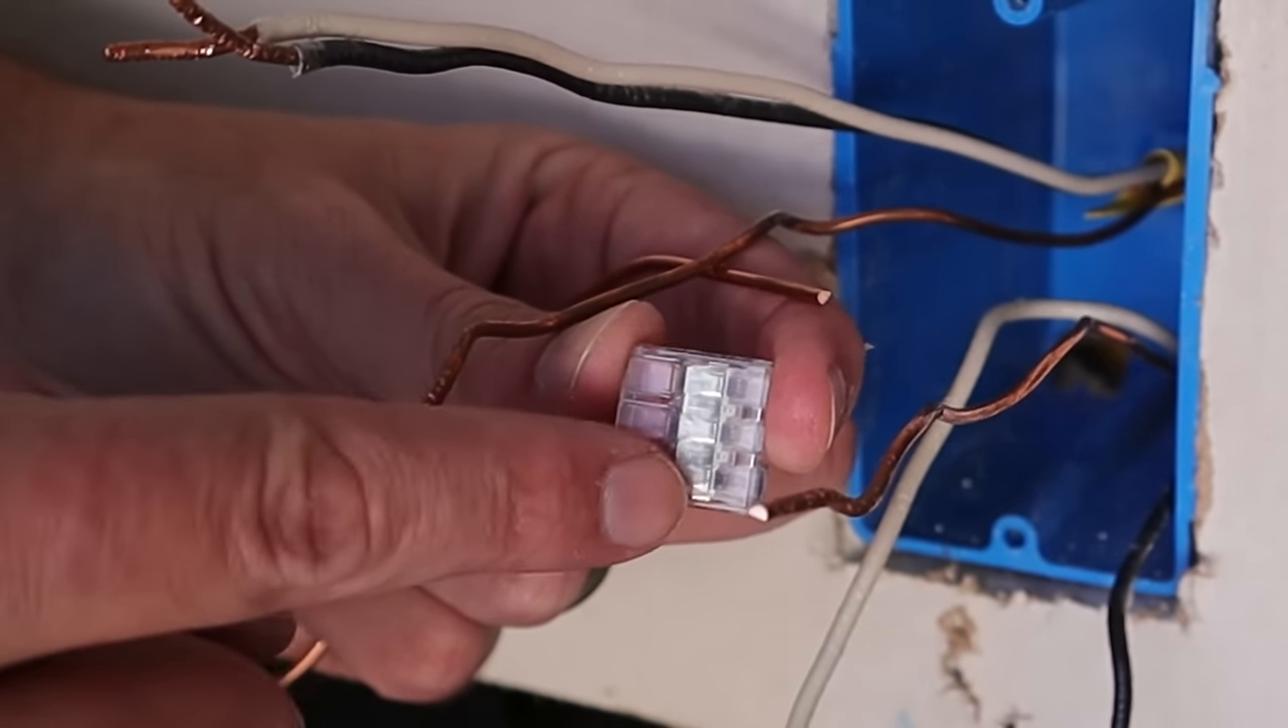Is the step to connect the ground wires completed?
No.